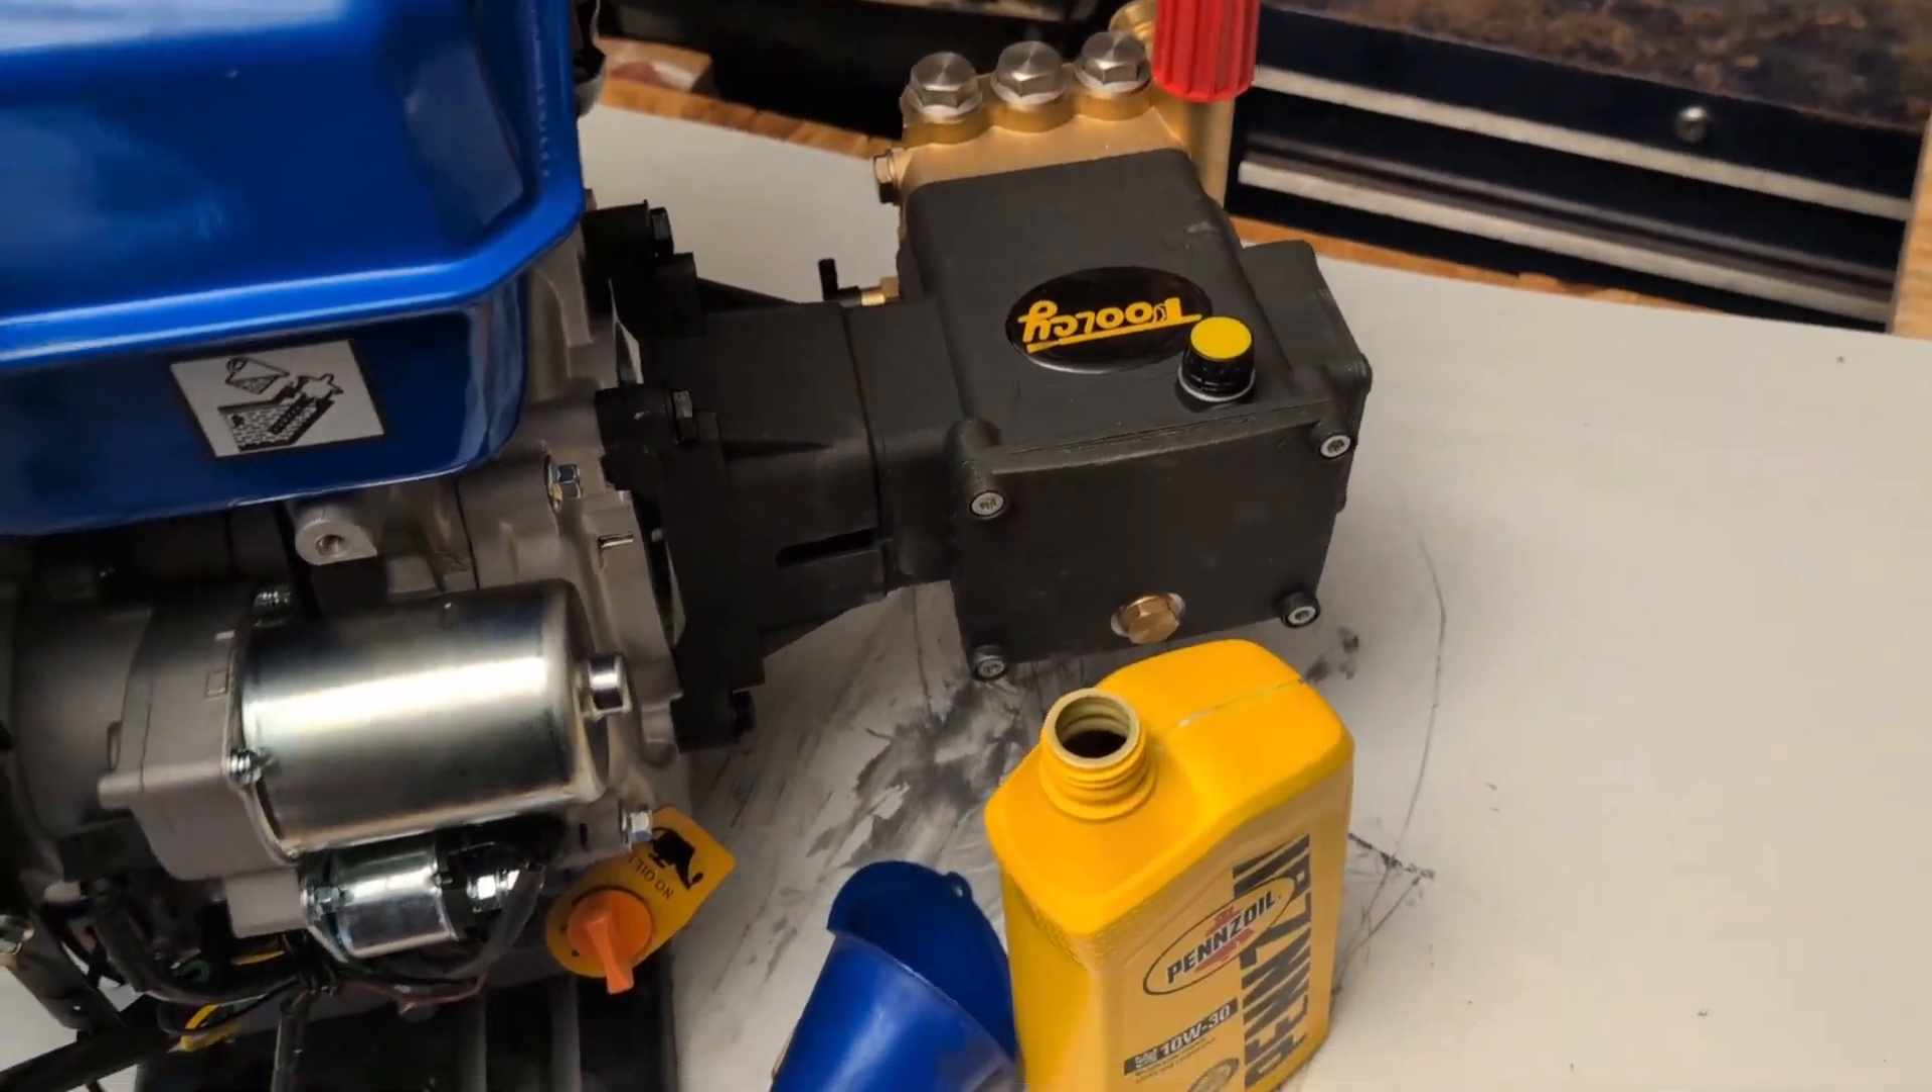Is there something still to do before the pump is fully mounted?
No.